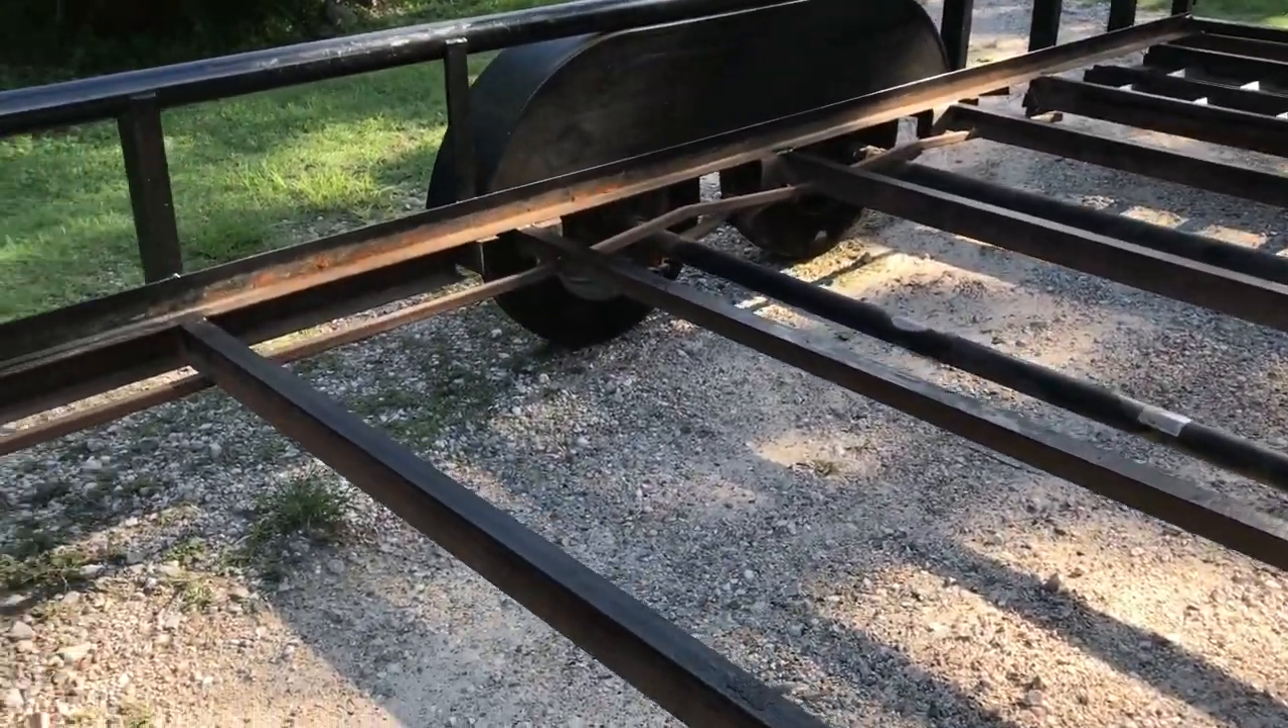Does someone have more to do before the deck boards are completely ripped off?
No.